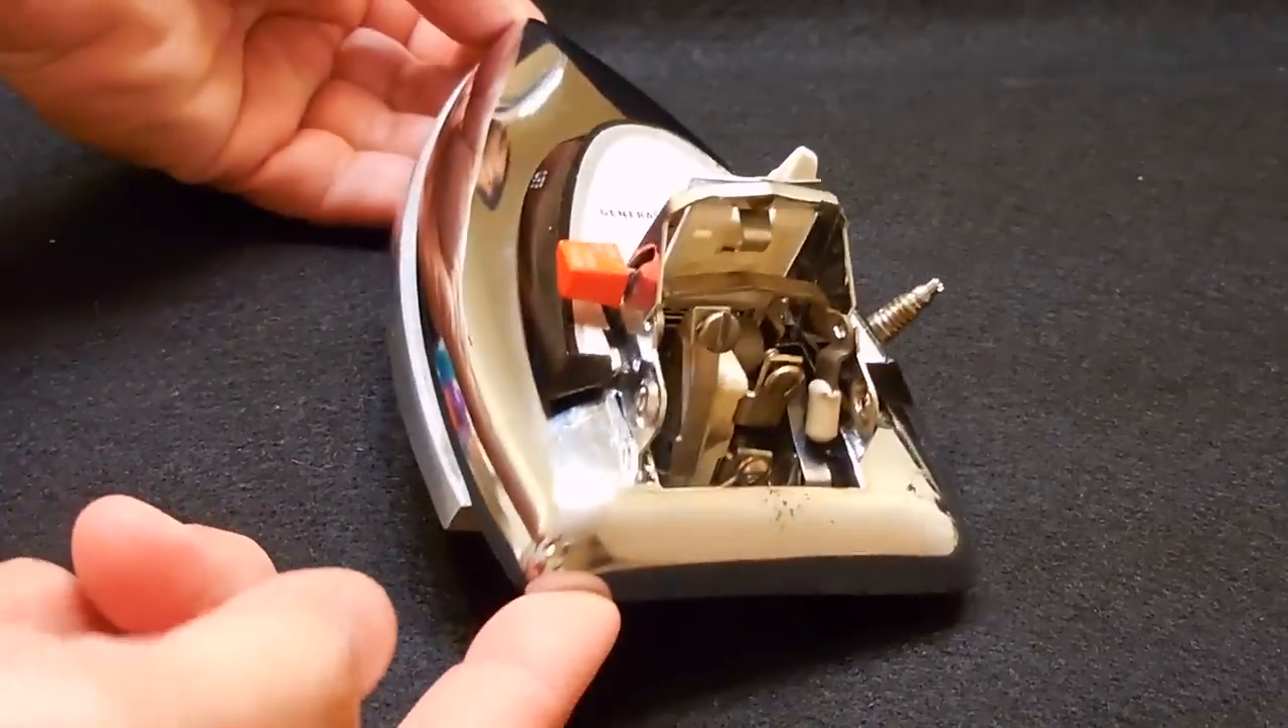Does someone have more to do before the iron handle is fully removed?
No.